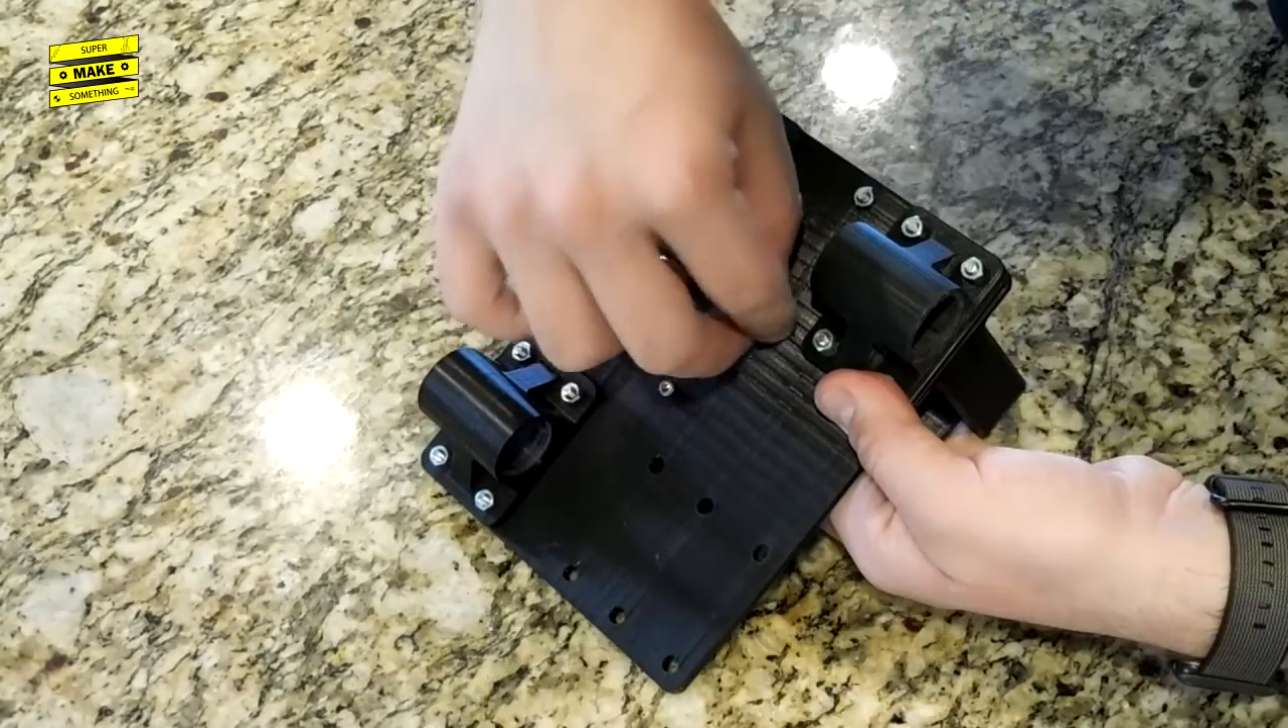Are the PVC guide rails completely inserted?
No.